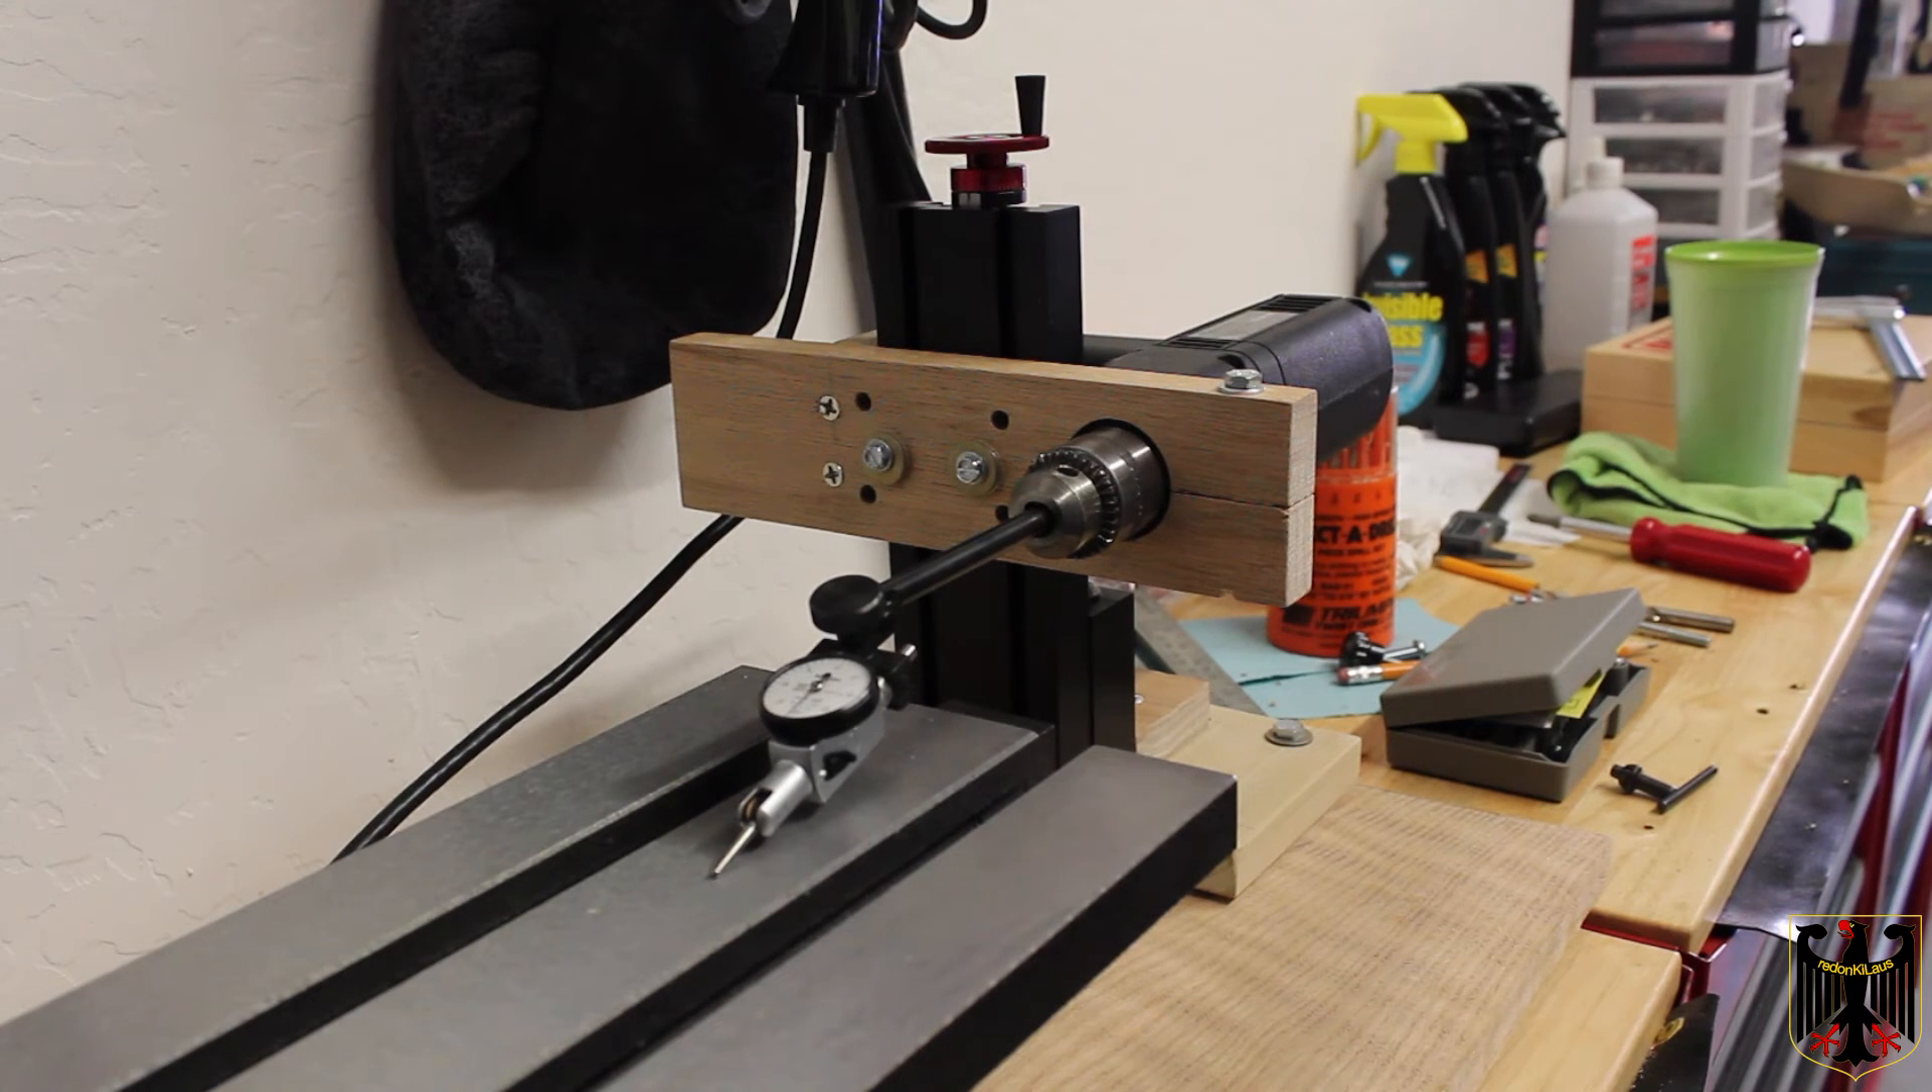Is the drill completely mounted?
Yes.